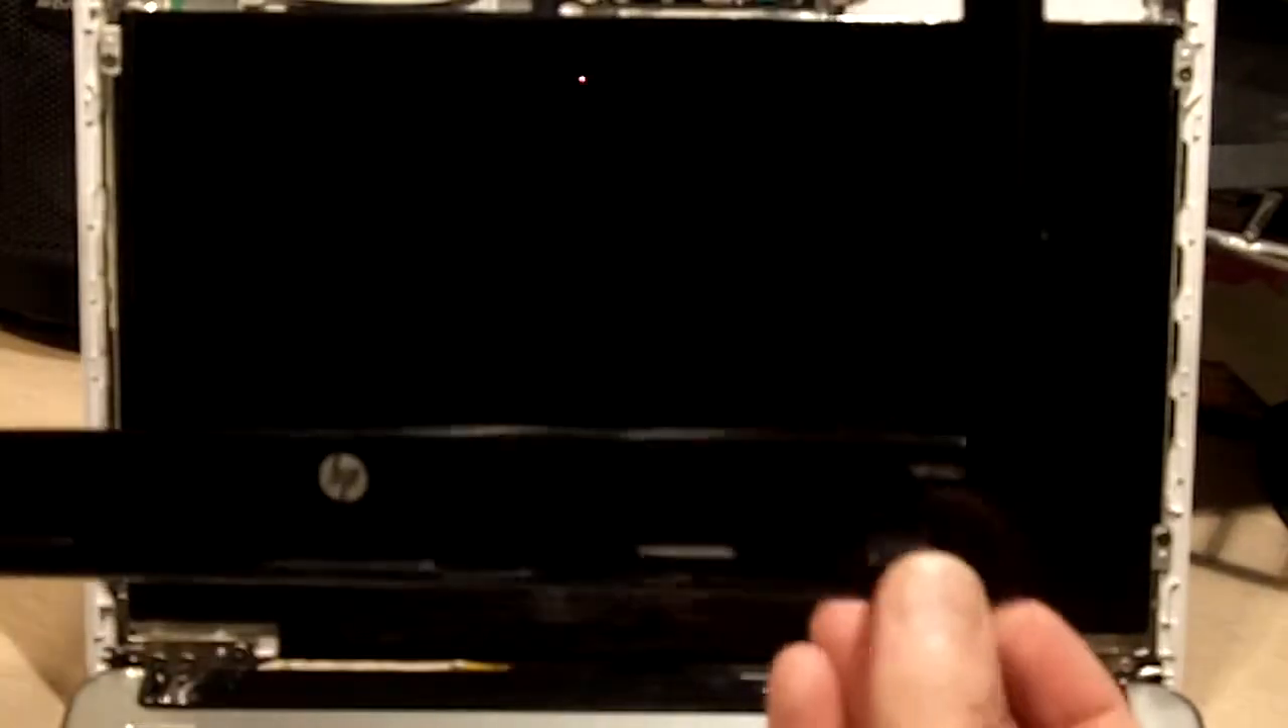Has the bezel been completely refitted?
No.